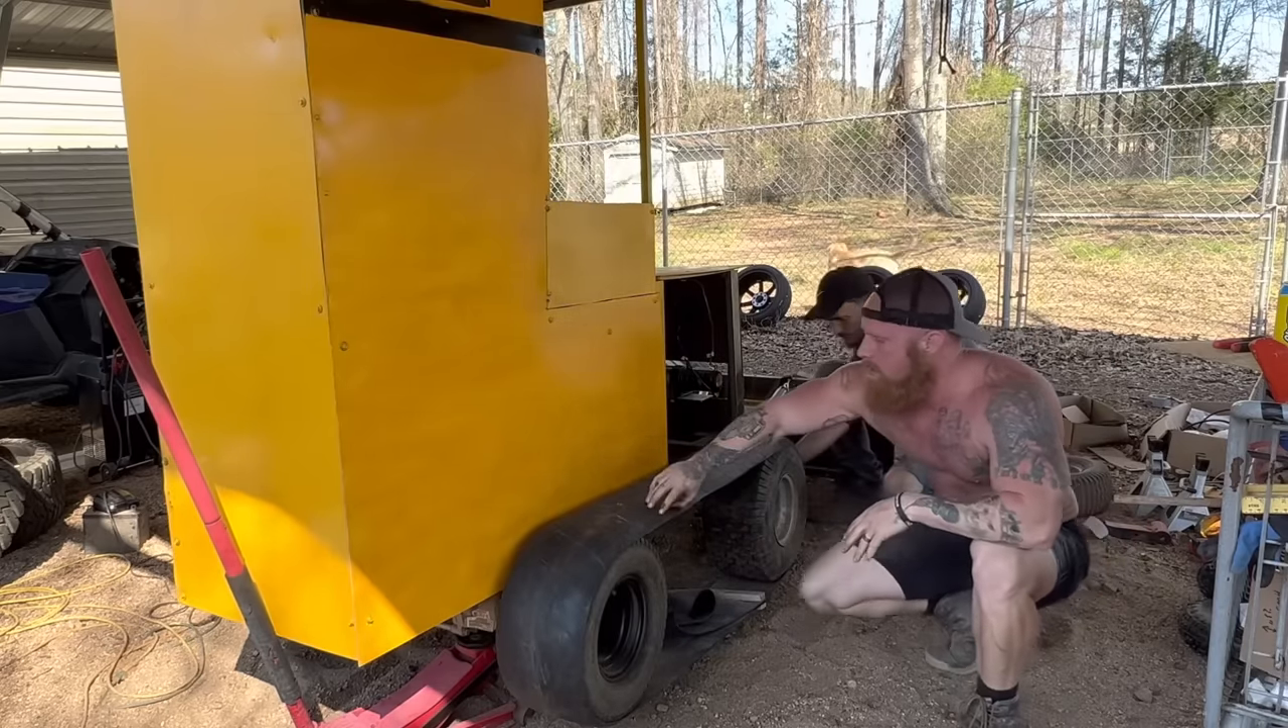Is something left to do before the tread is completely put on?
Yes.